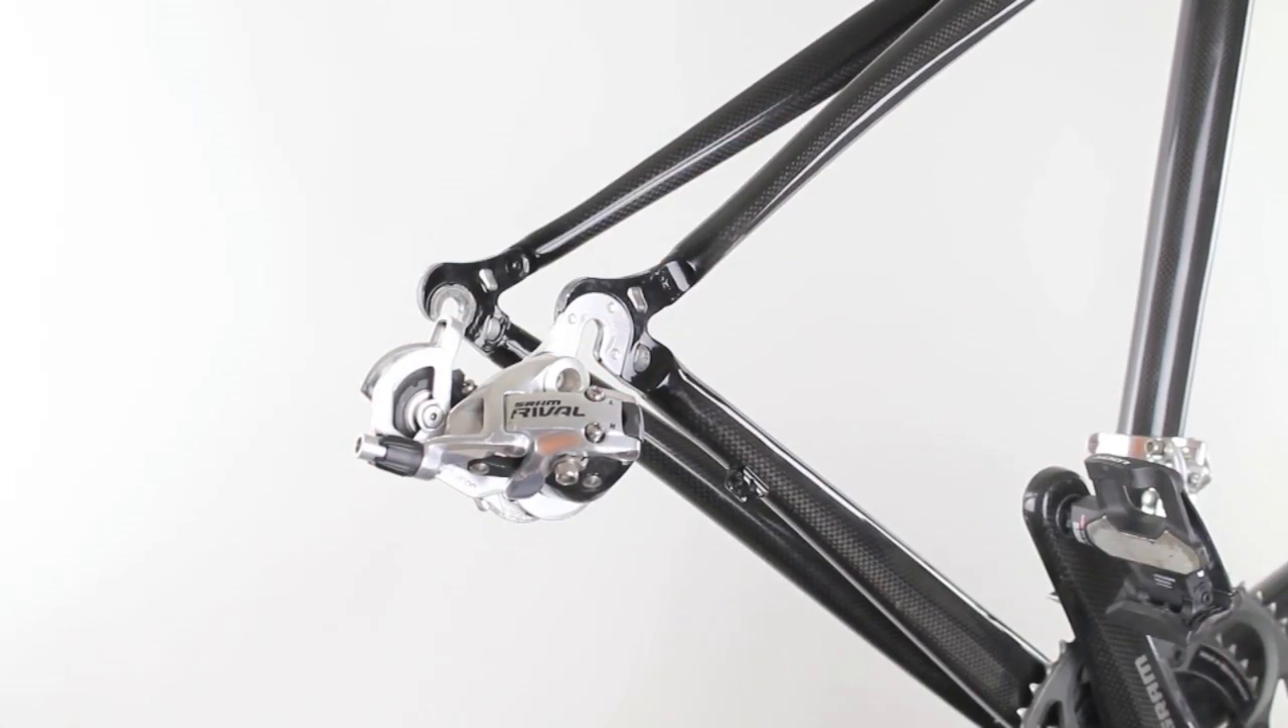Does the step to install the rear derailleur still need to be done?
No.